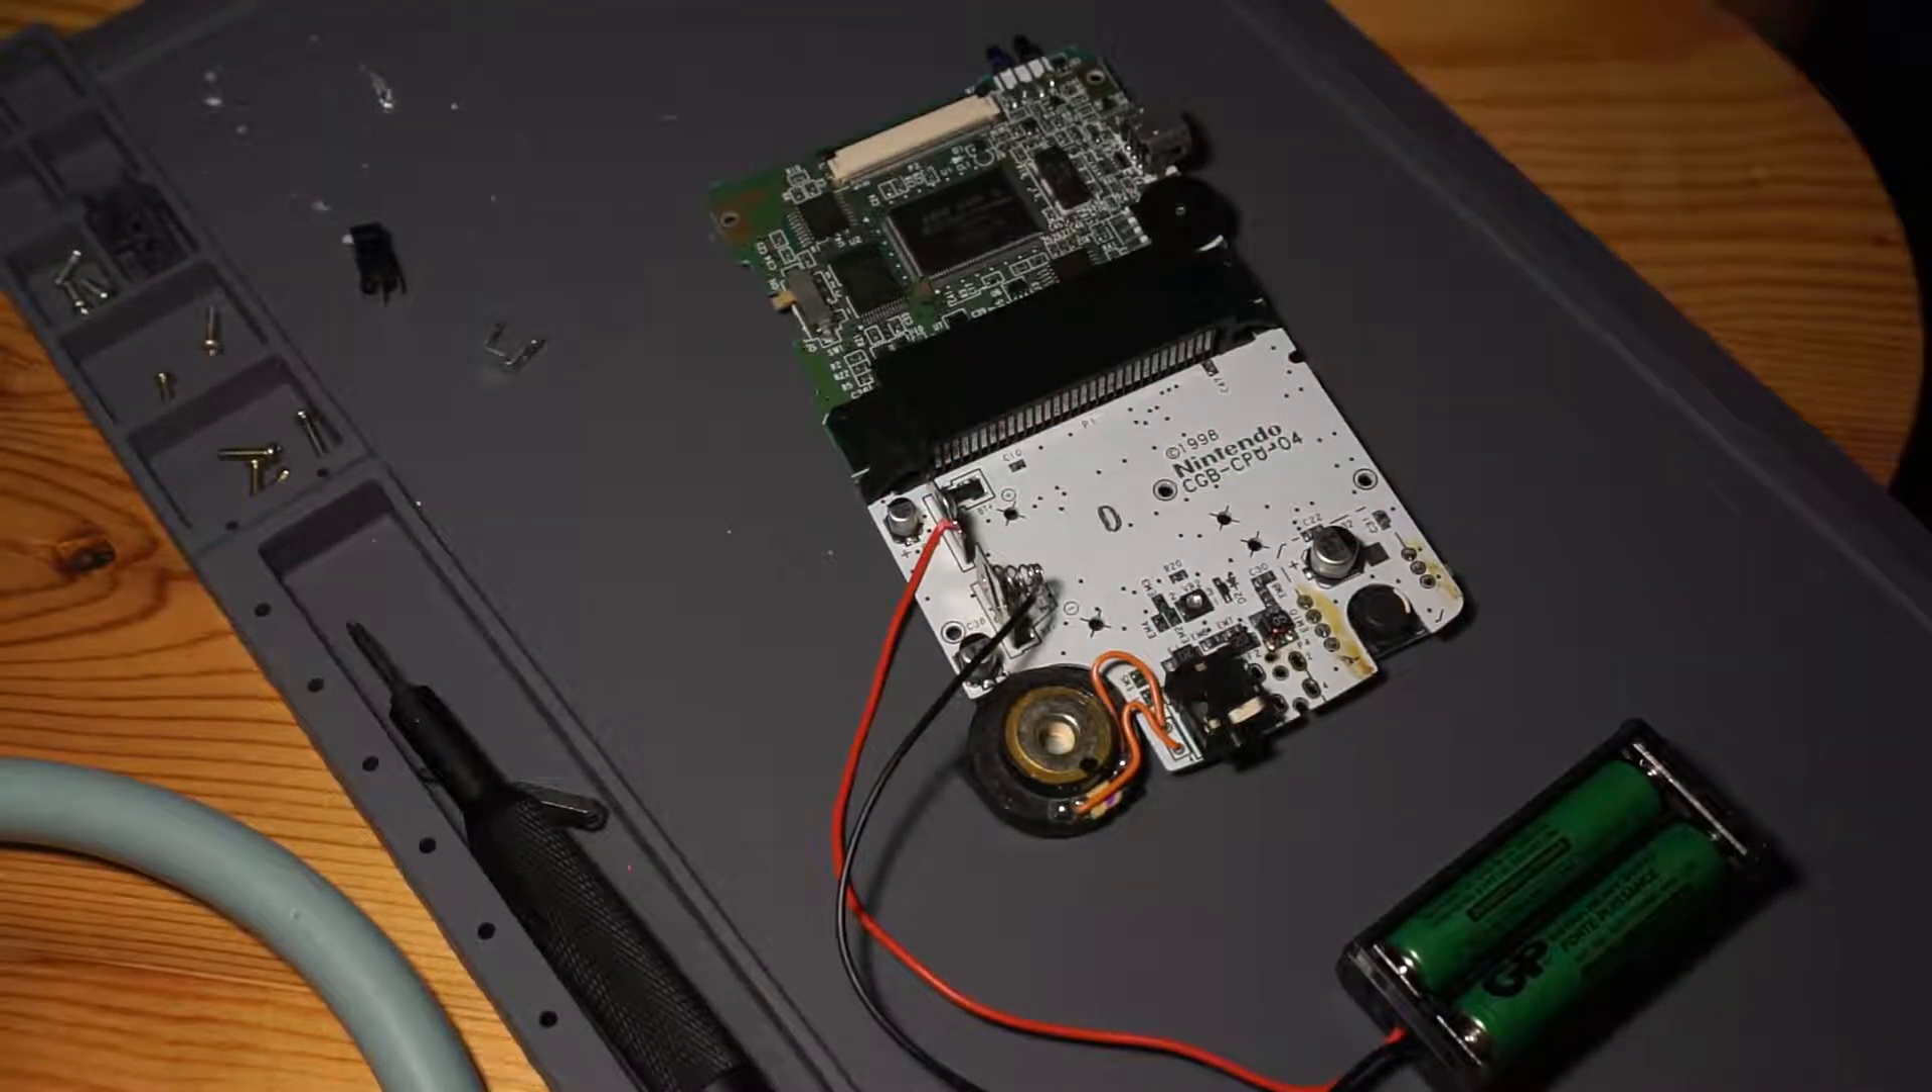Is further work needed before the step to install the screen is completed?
Yes.